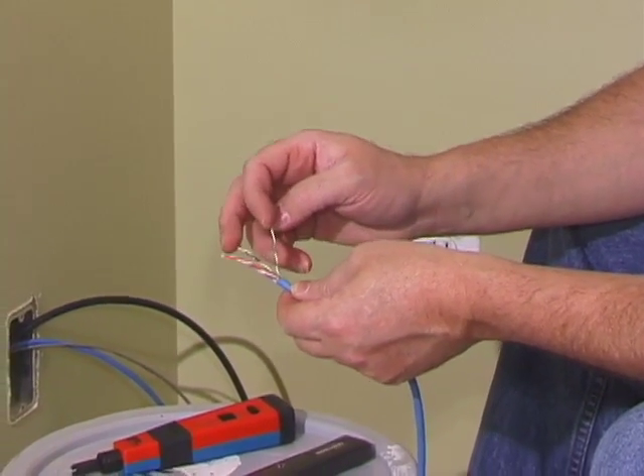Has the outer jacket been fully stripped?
Yes.